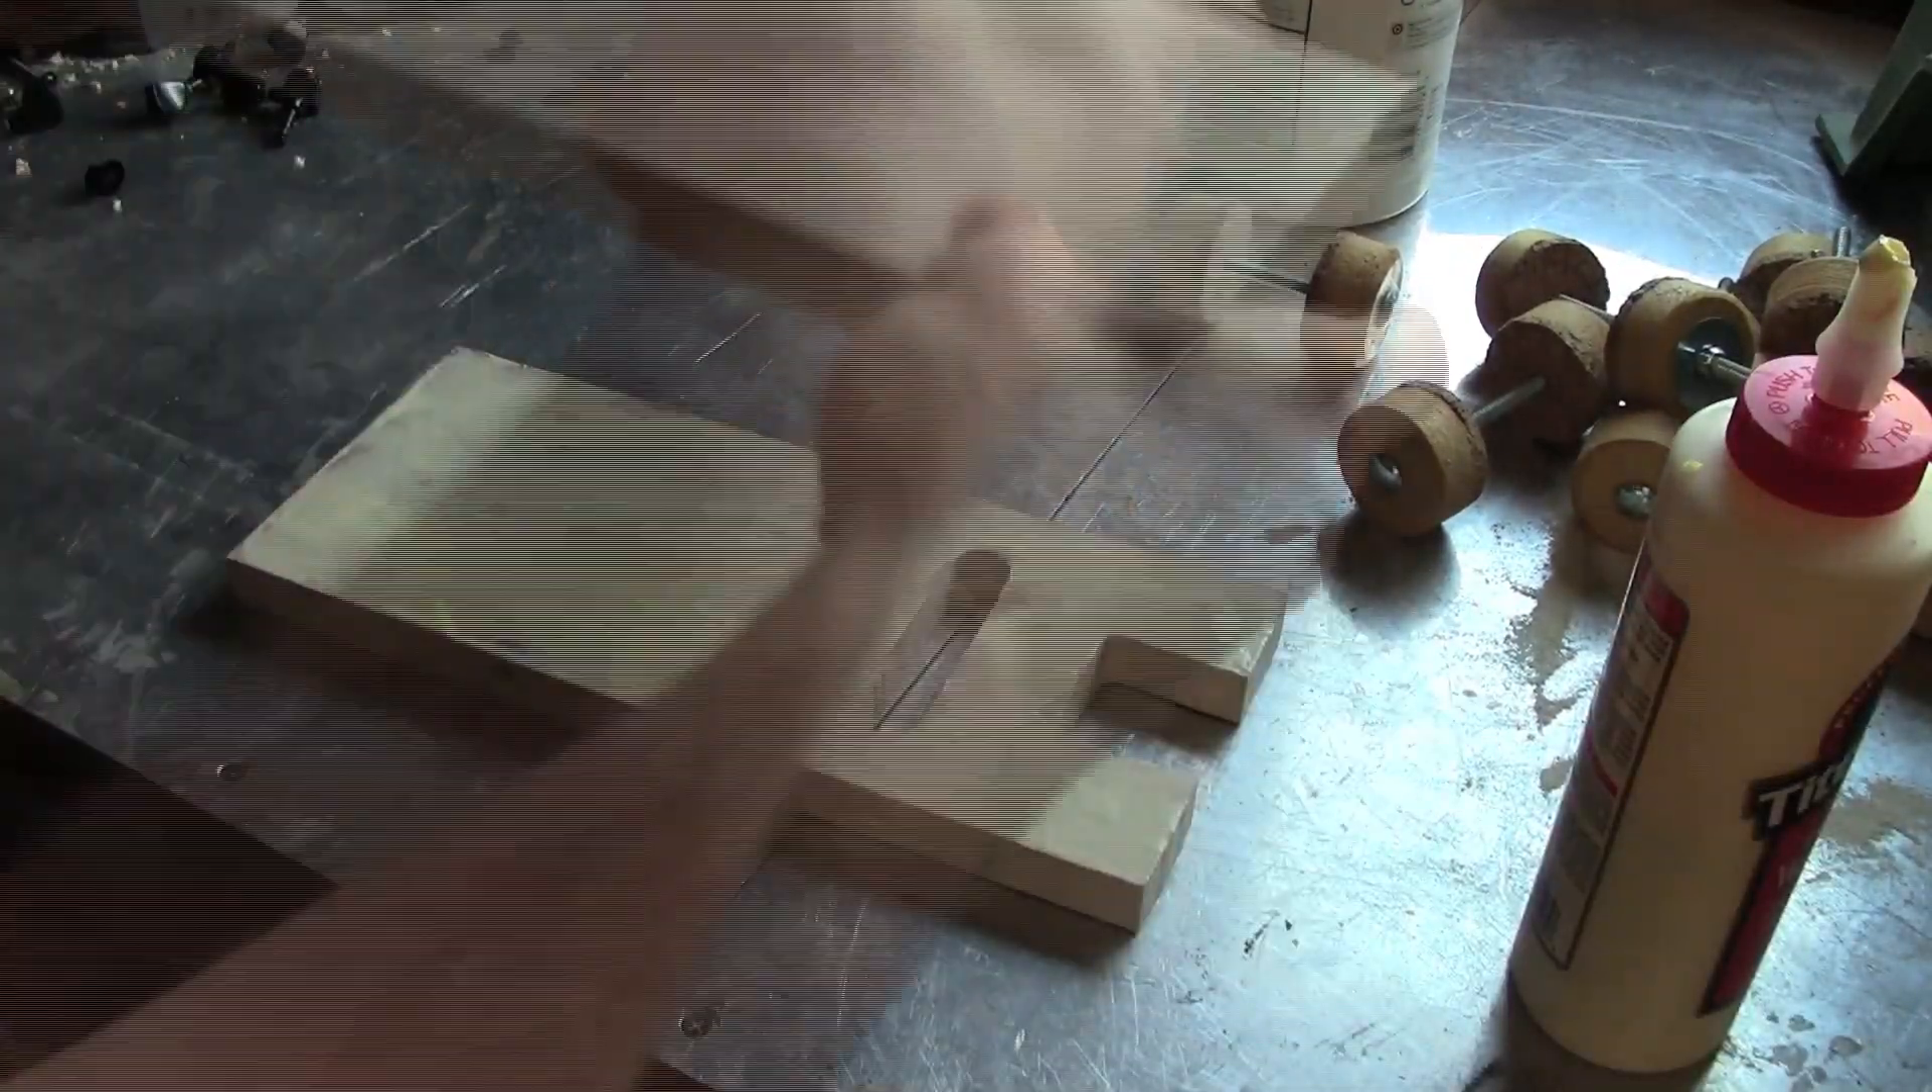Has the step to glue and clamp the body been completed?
No.